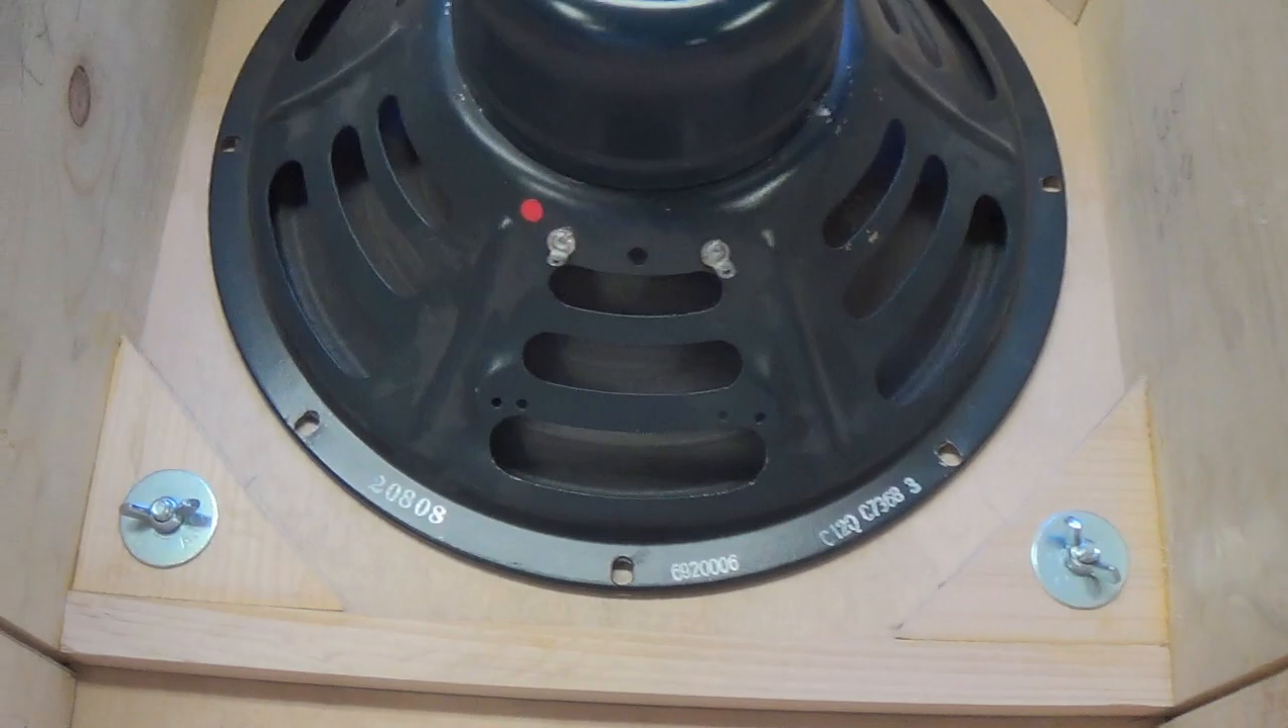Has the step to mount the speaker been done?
No.